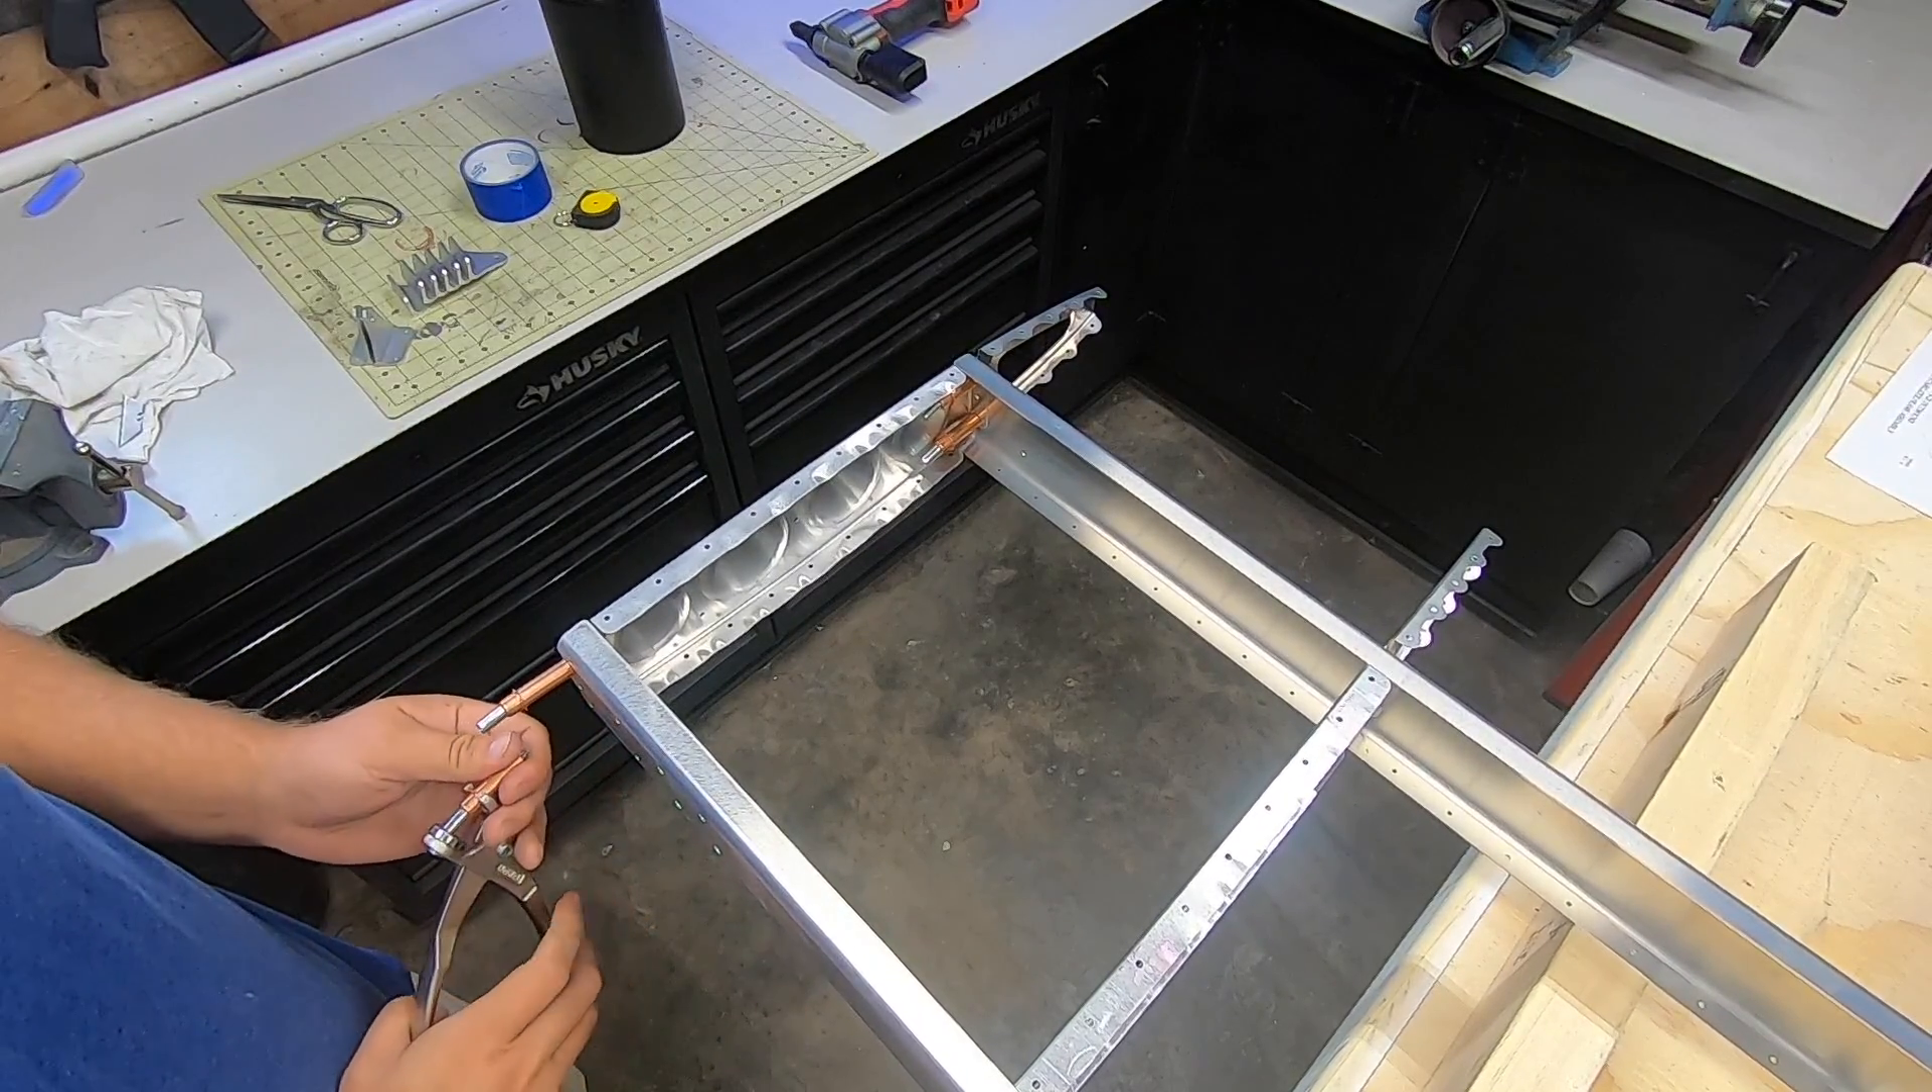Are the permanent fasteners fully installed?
No.